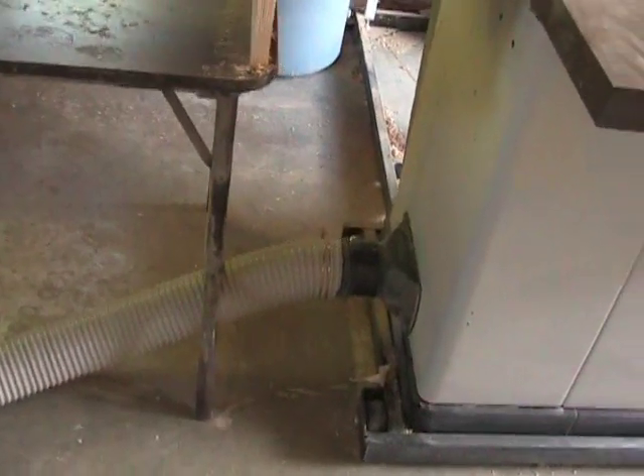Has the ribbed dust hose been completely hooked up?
Yes.